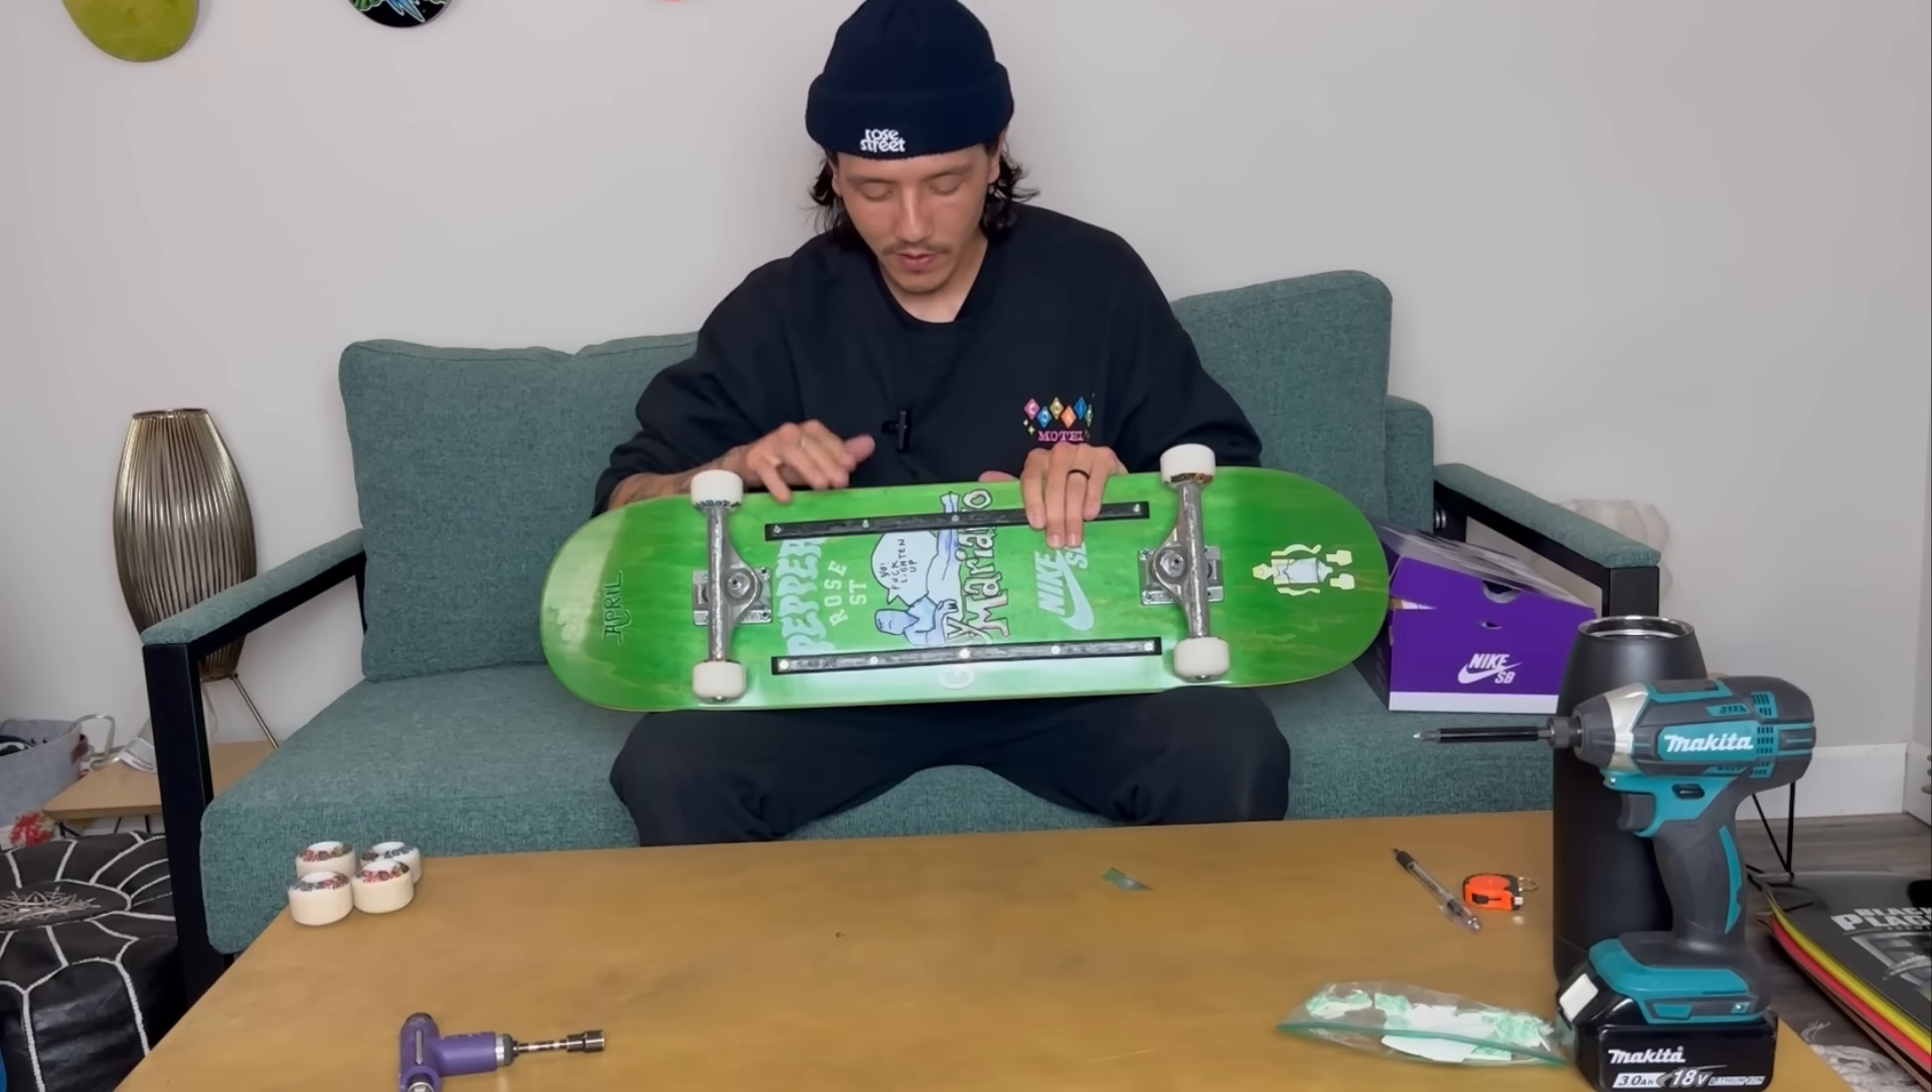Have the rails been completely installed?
Yes.